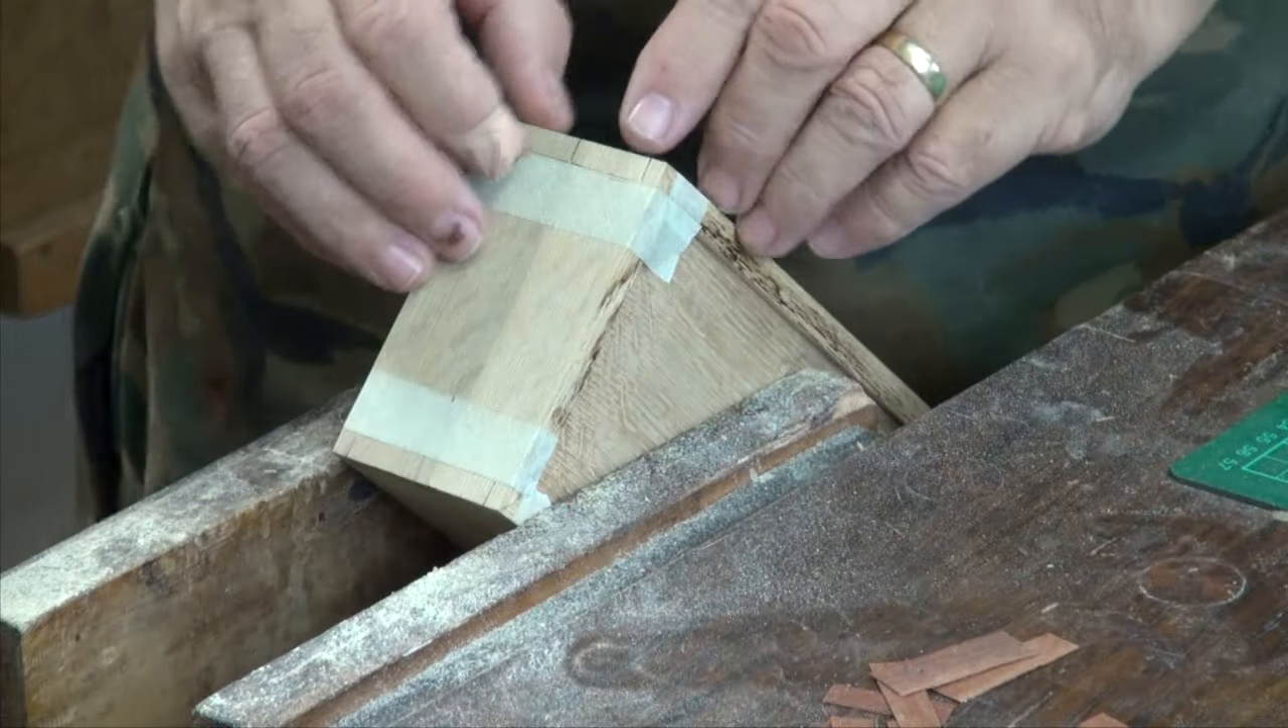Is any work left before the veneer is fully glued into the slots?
Yes.